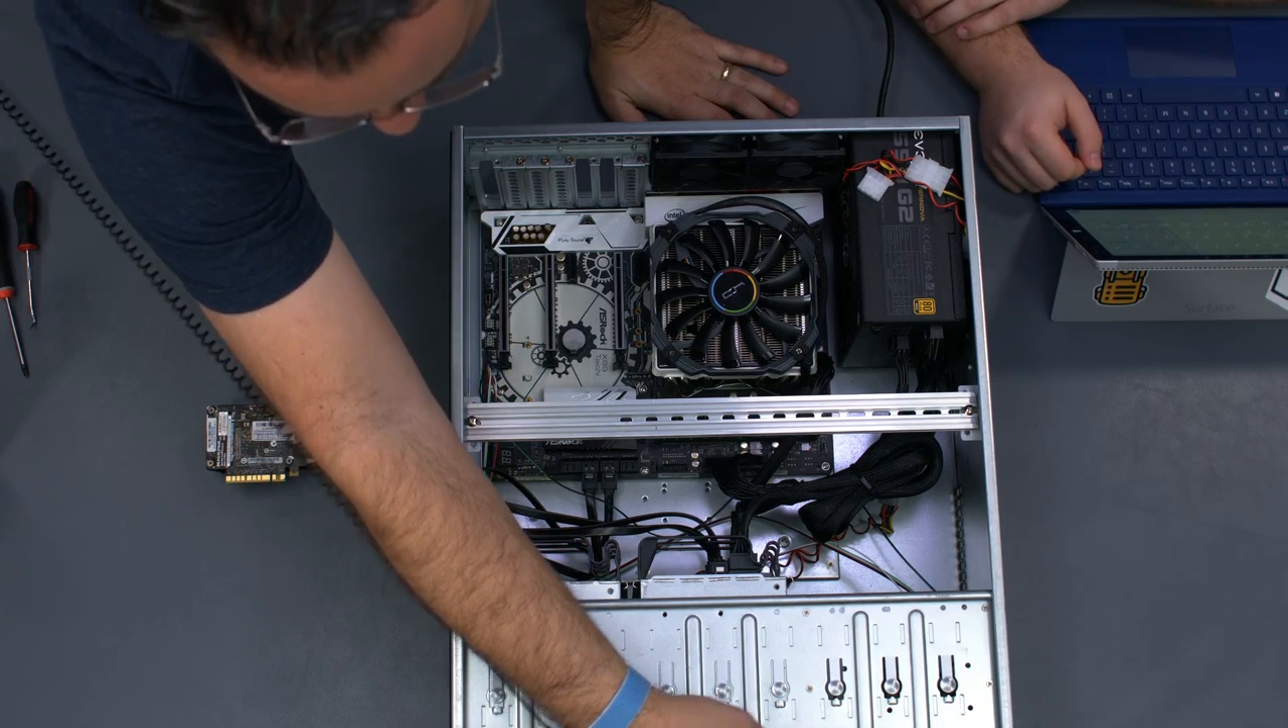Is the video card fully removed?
Yes.